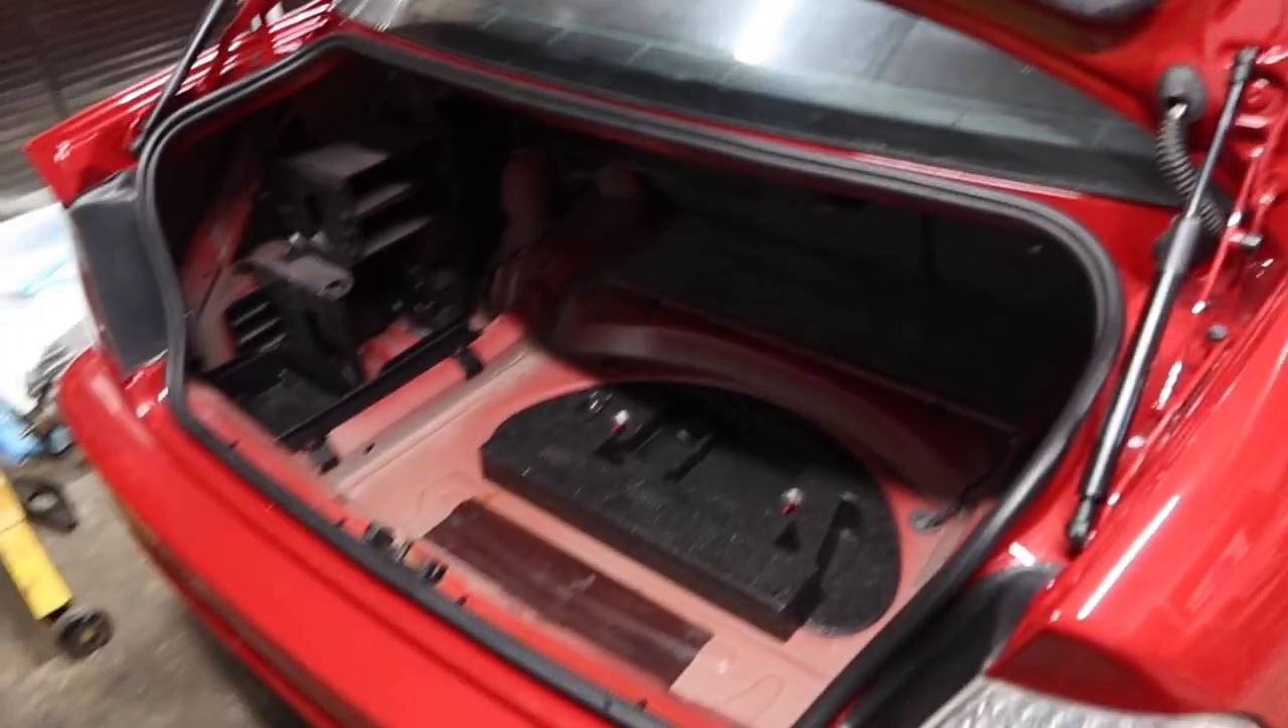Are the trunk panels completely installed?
No.